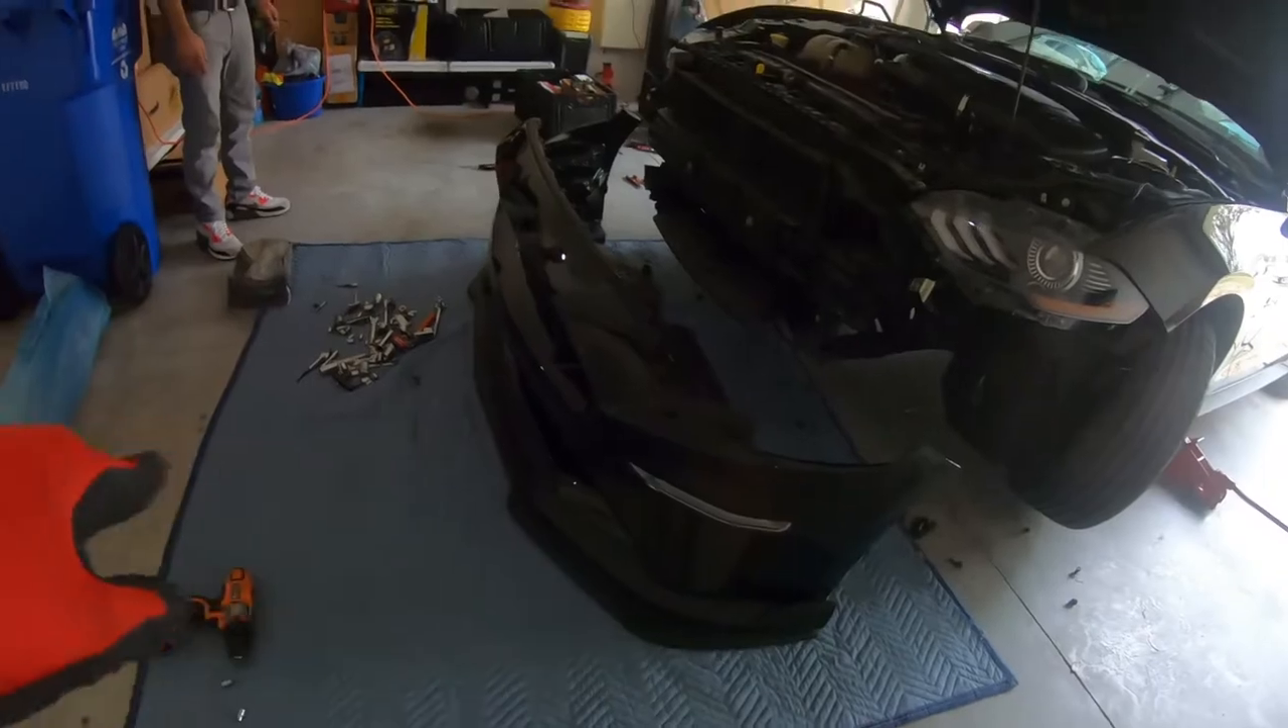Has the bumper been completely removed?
Yes.